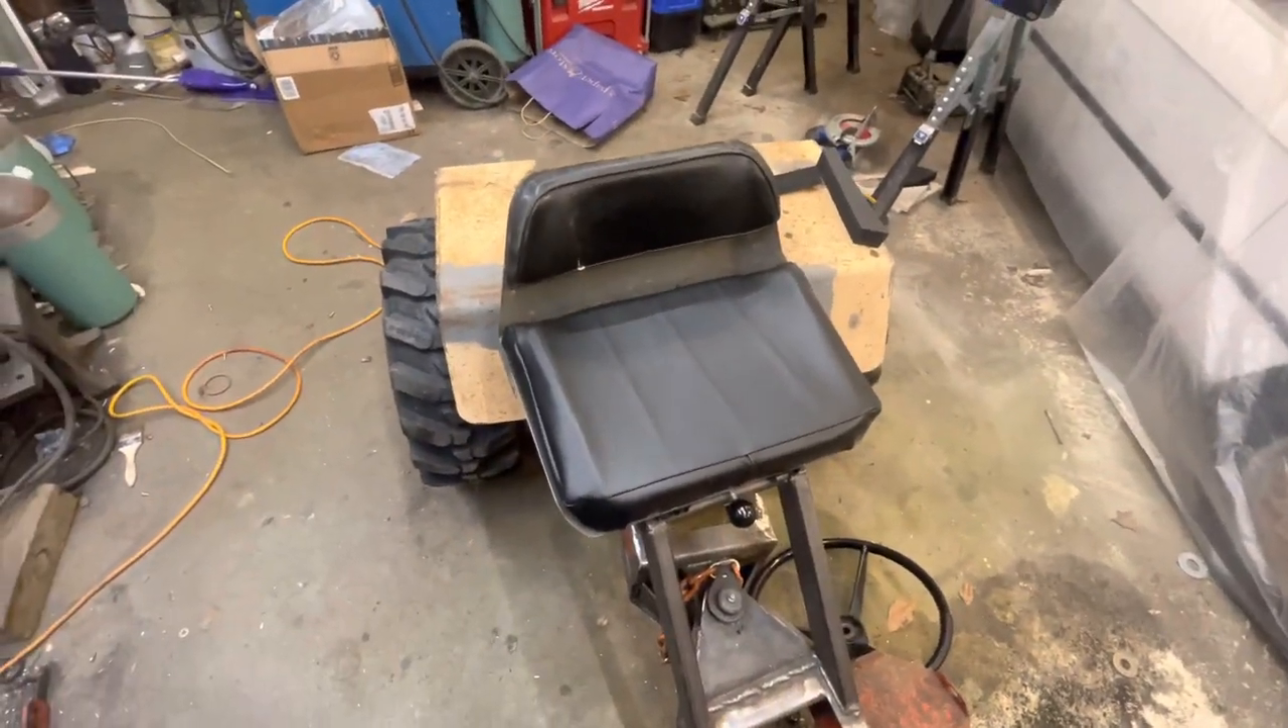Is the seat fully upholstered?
Yes.